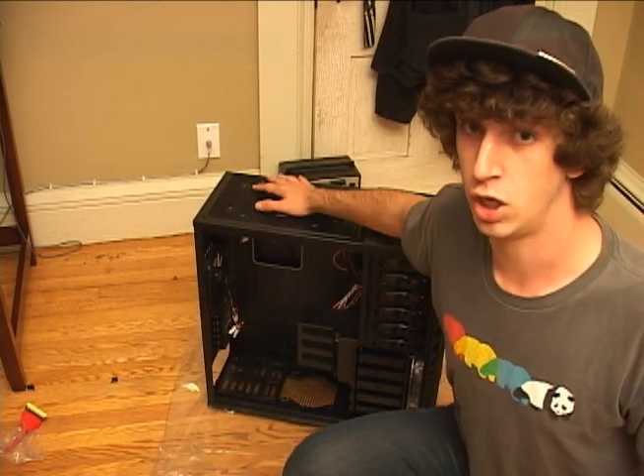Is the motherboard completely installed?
No.